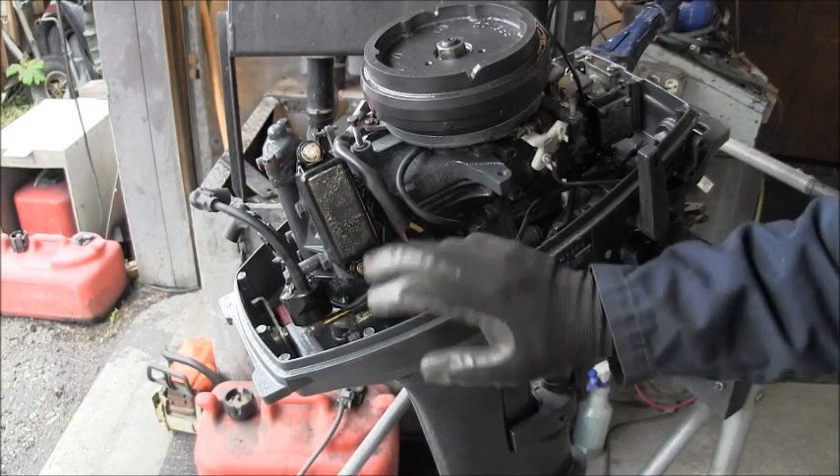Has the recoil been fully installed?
No.